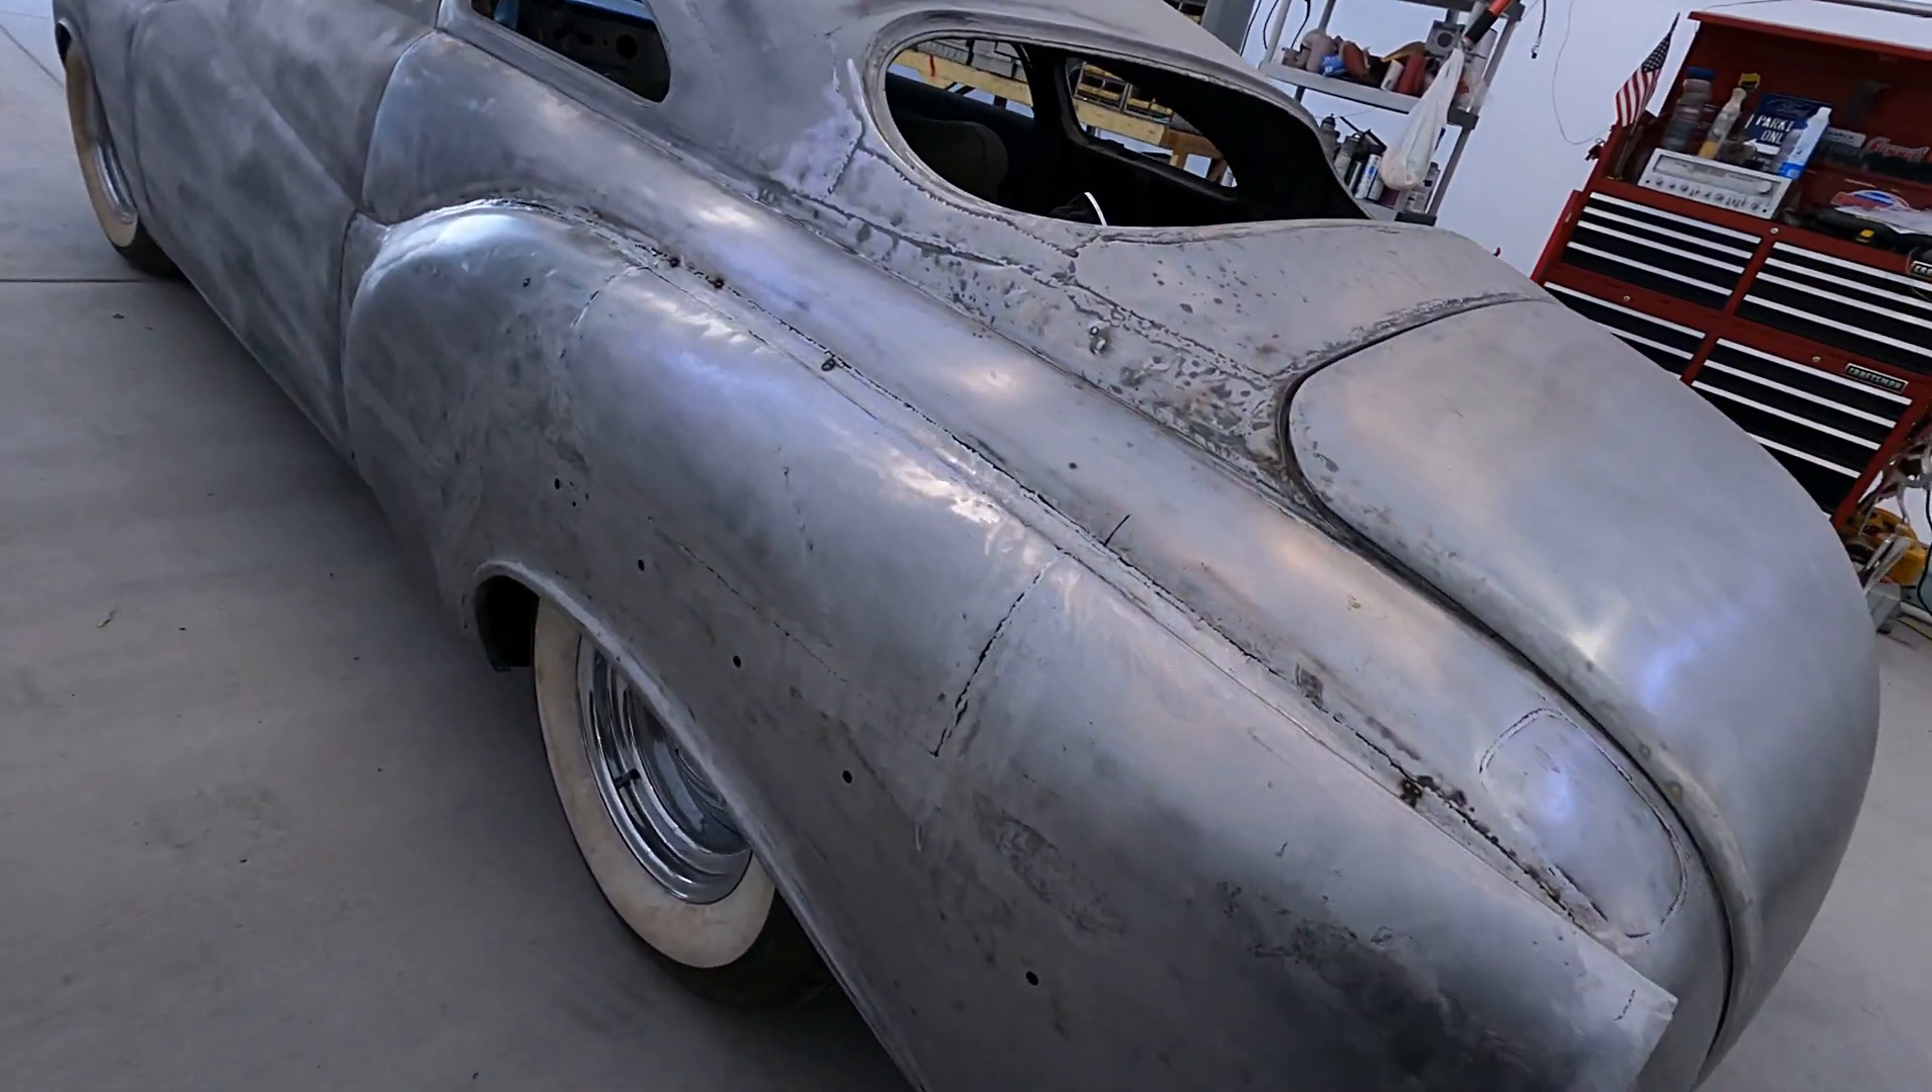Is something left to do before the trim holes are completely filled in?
Yes.